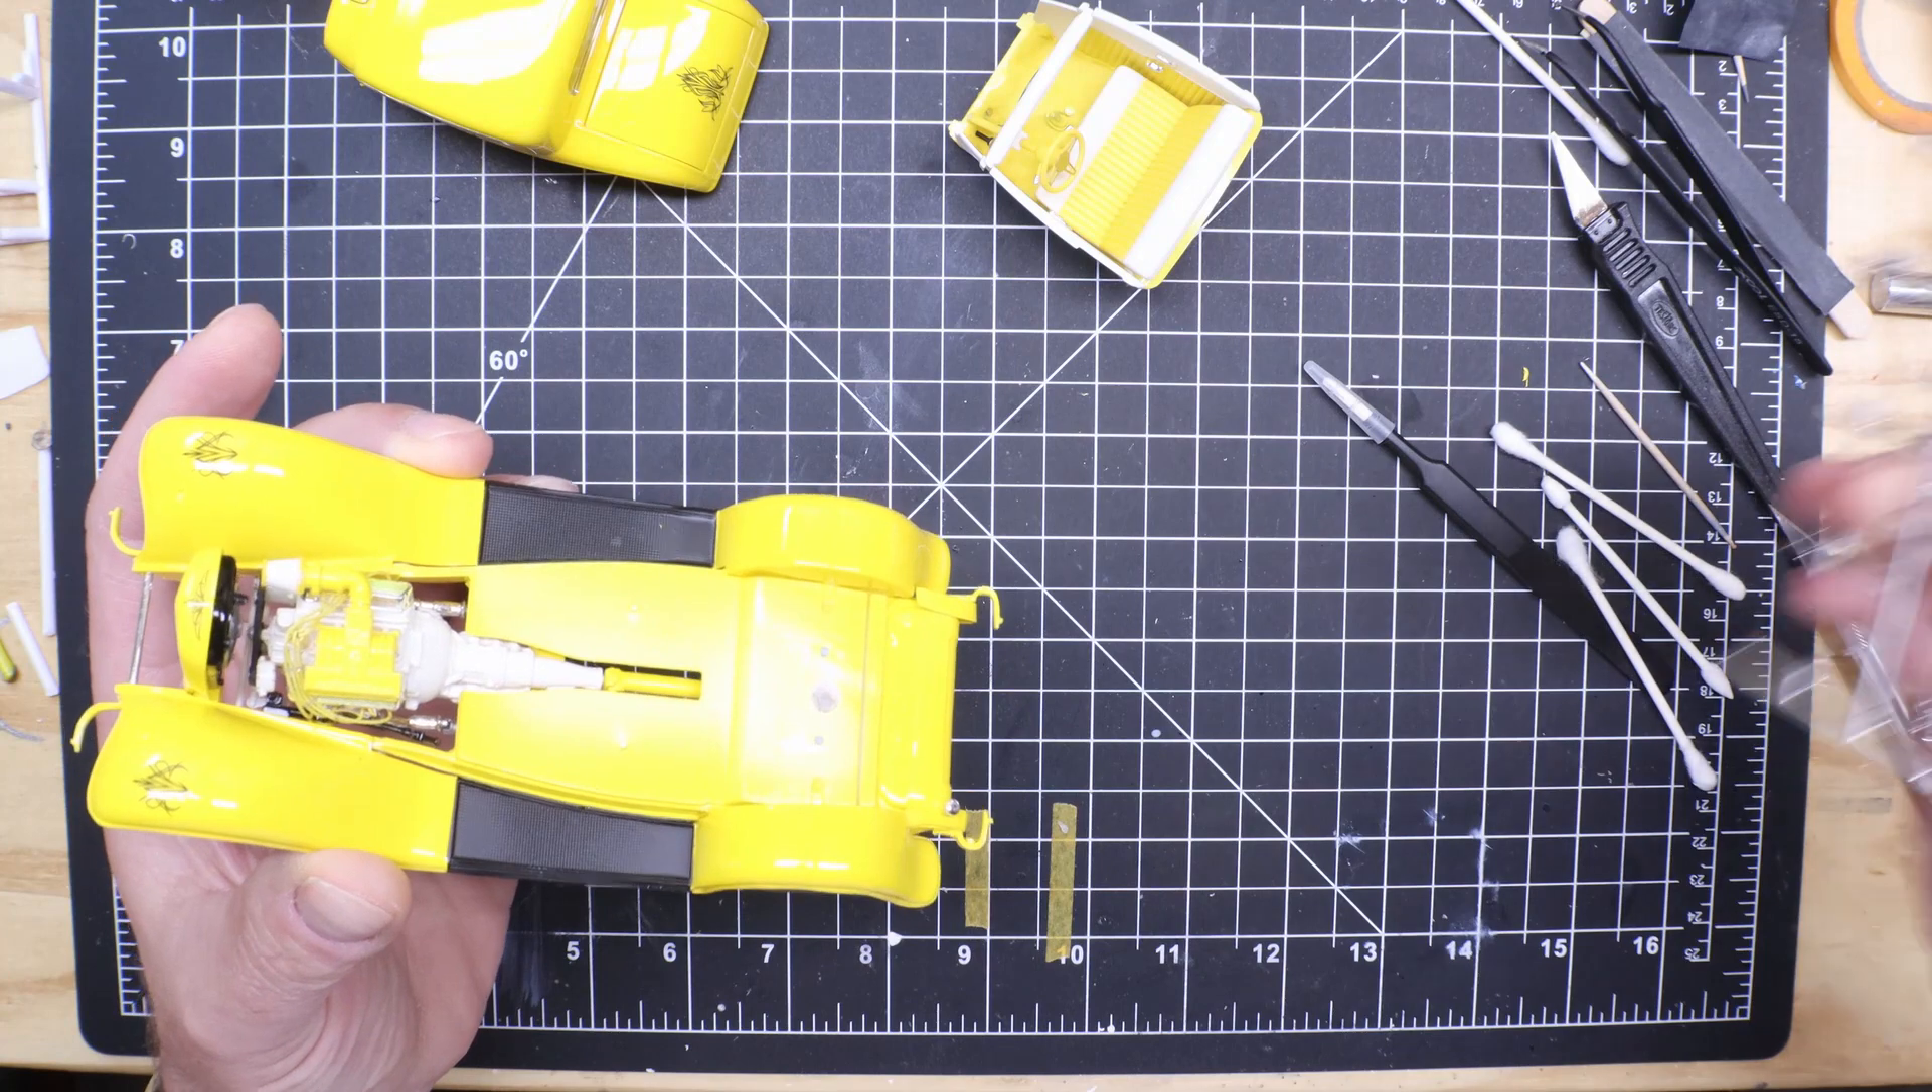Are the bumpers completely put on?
No.